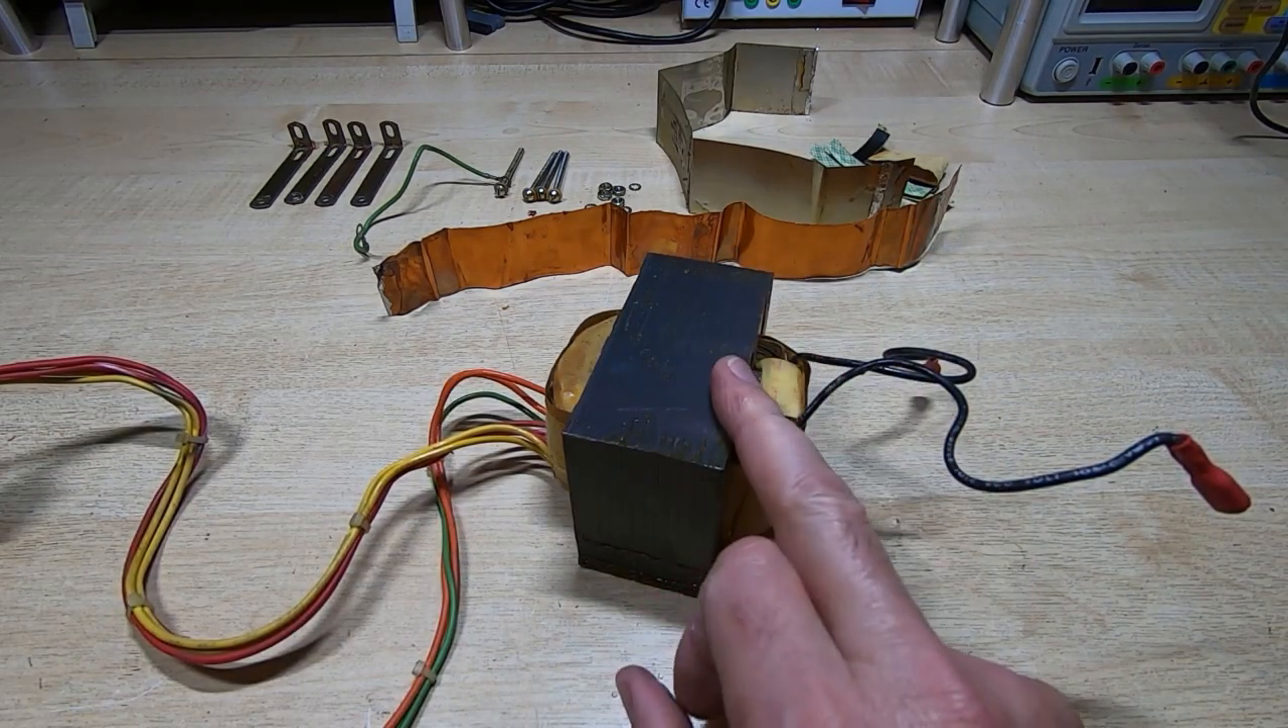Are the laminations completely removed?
No.